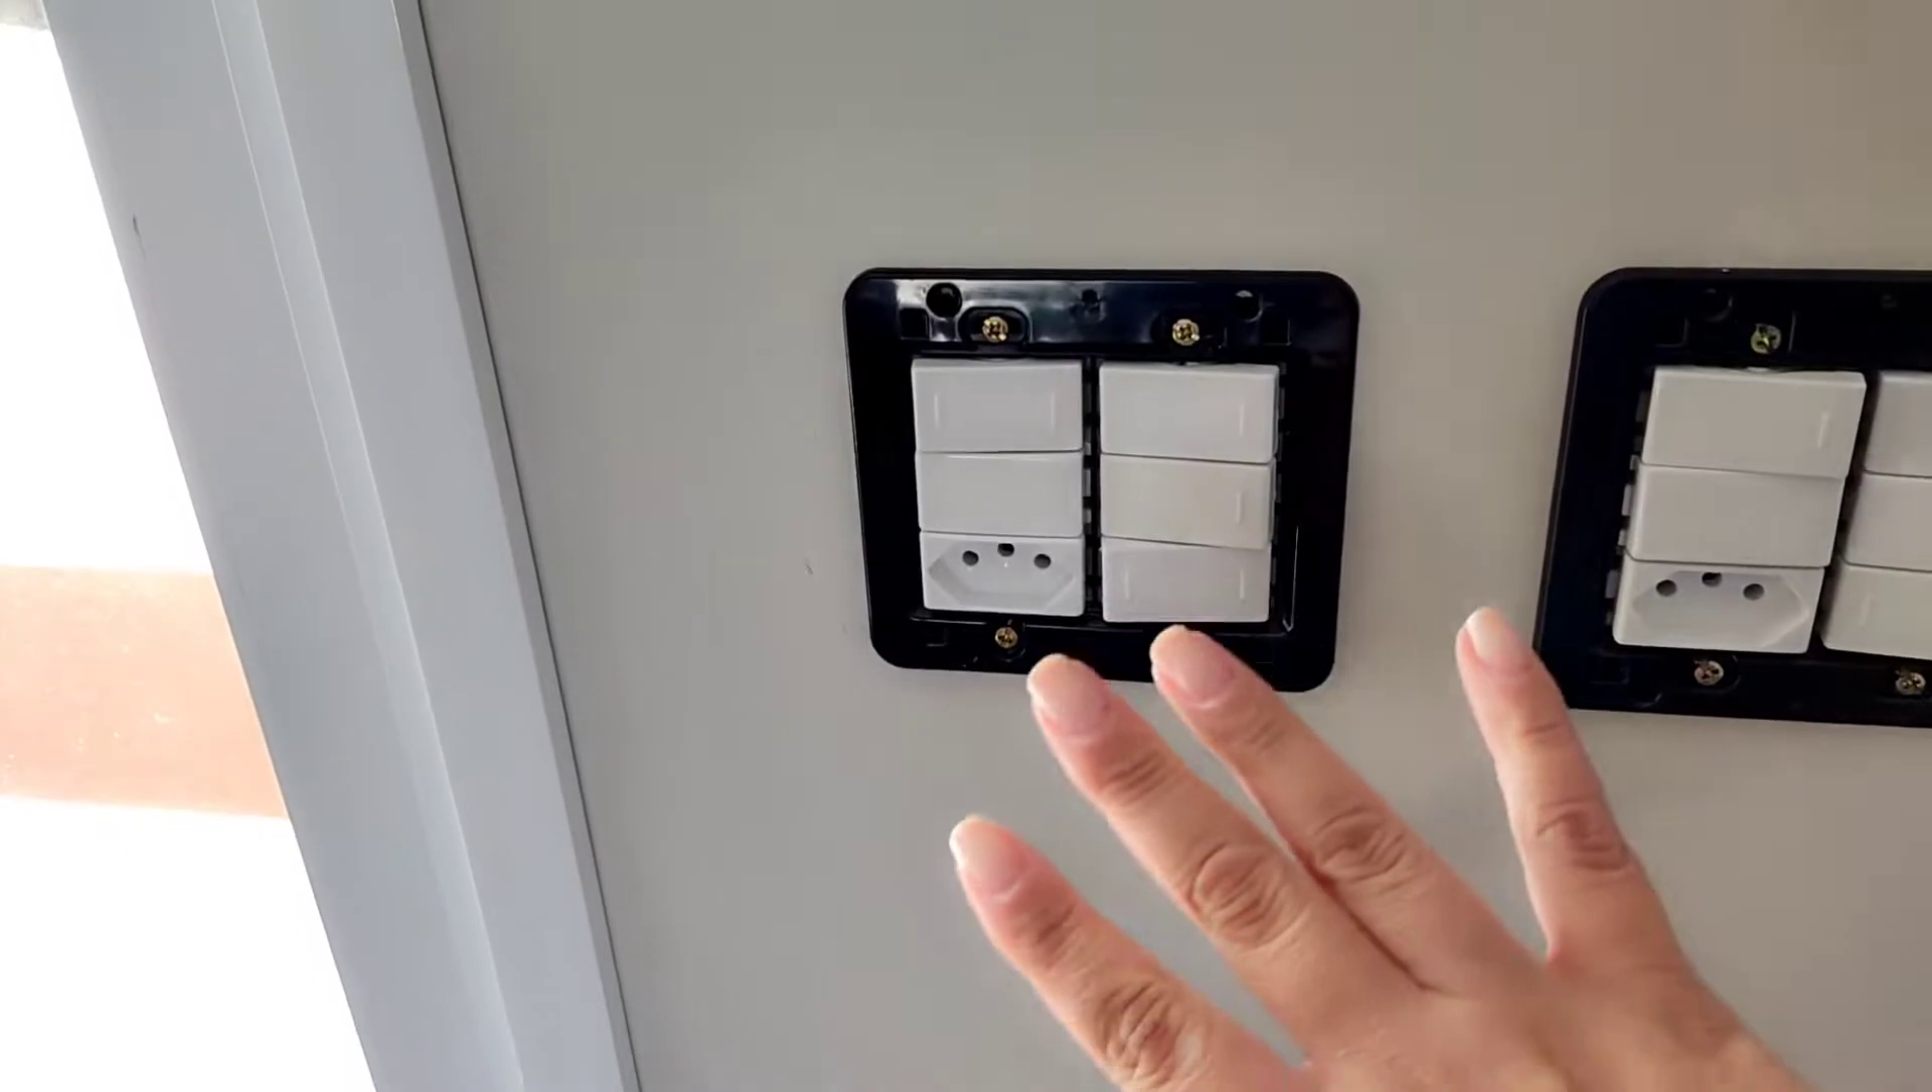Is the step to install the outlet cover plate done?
No.